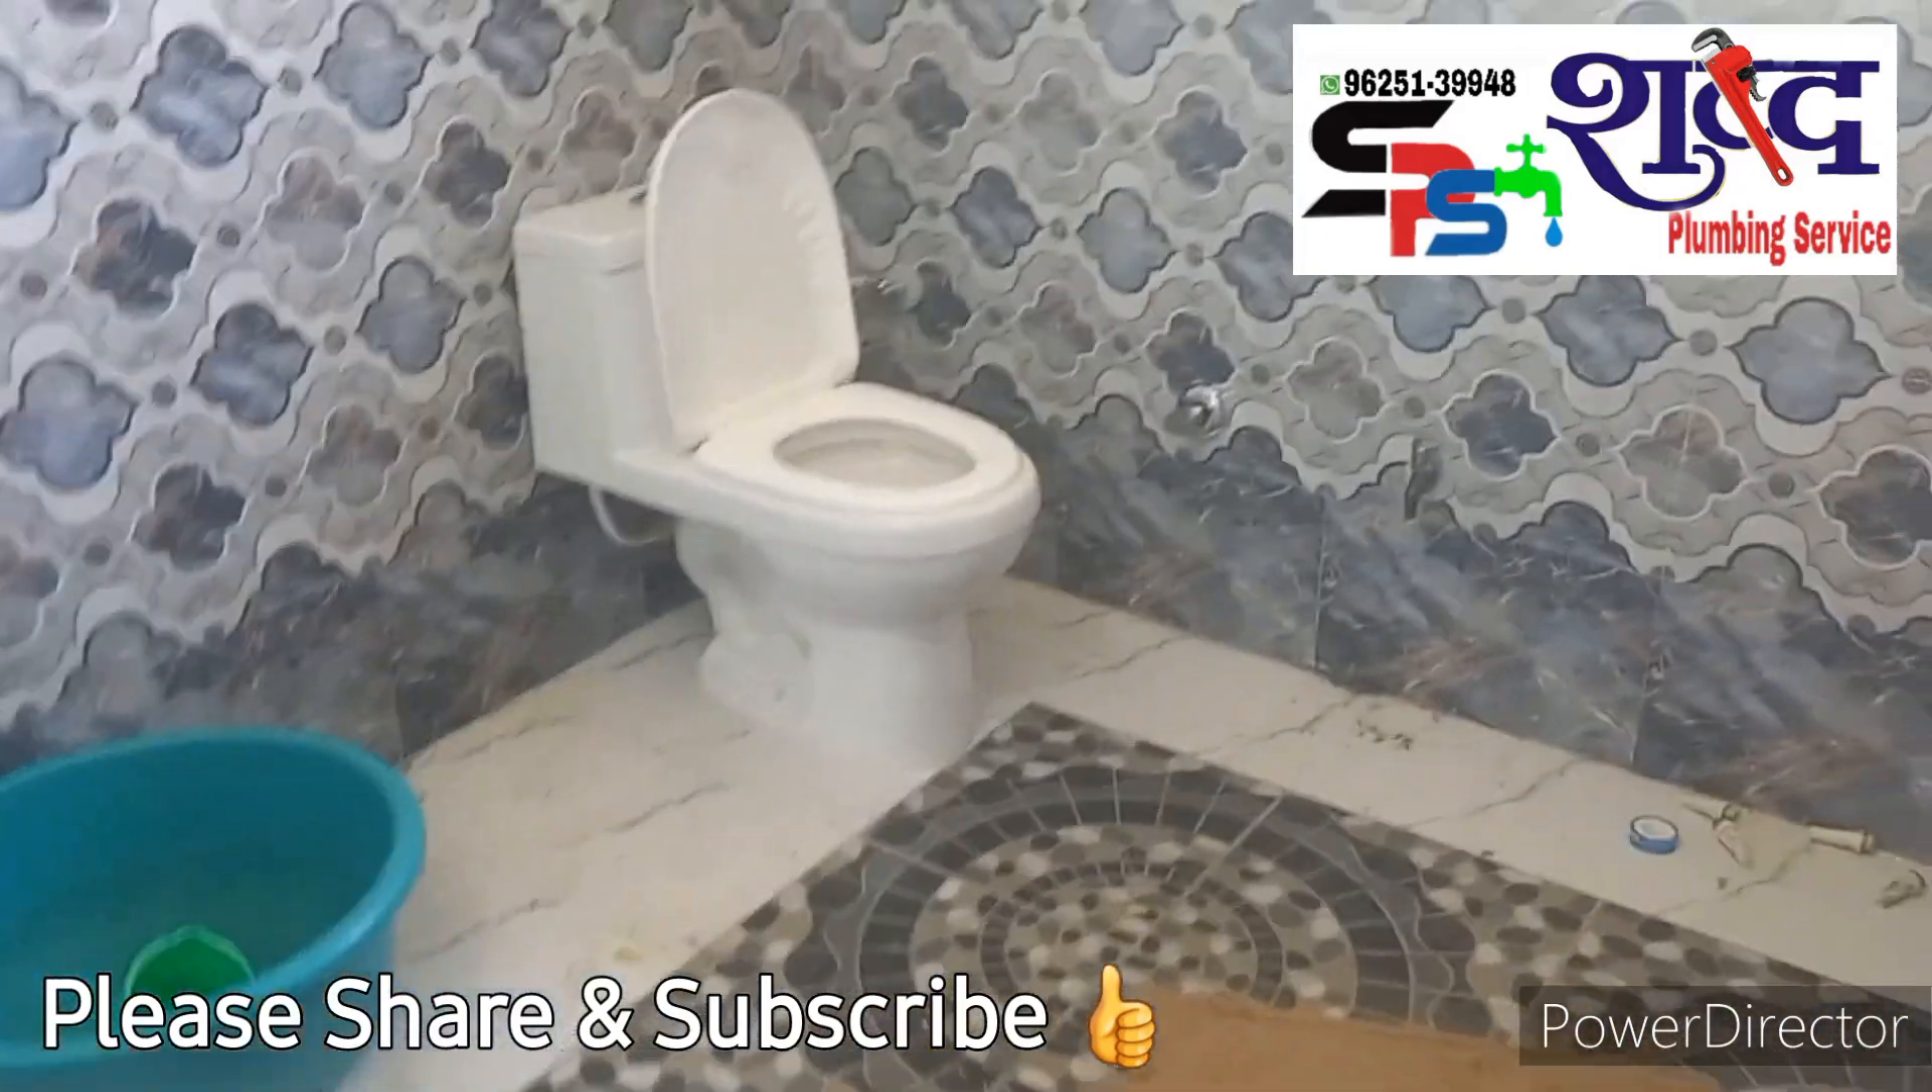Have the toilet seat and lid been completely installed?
Yes.